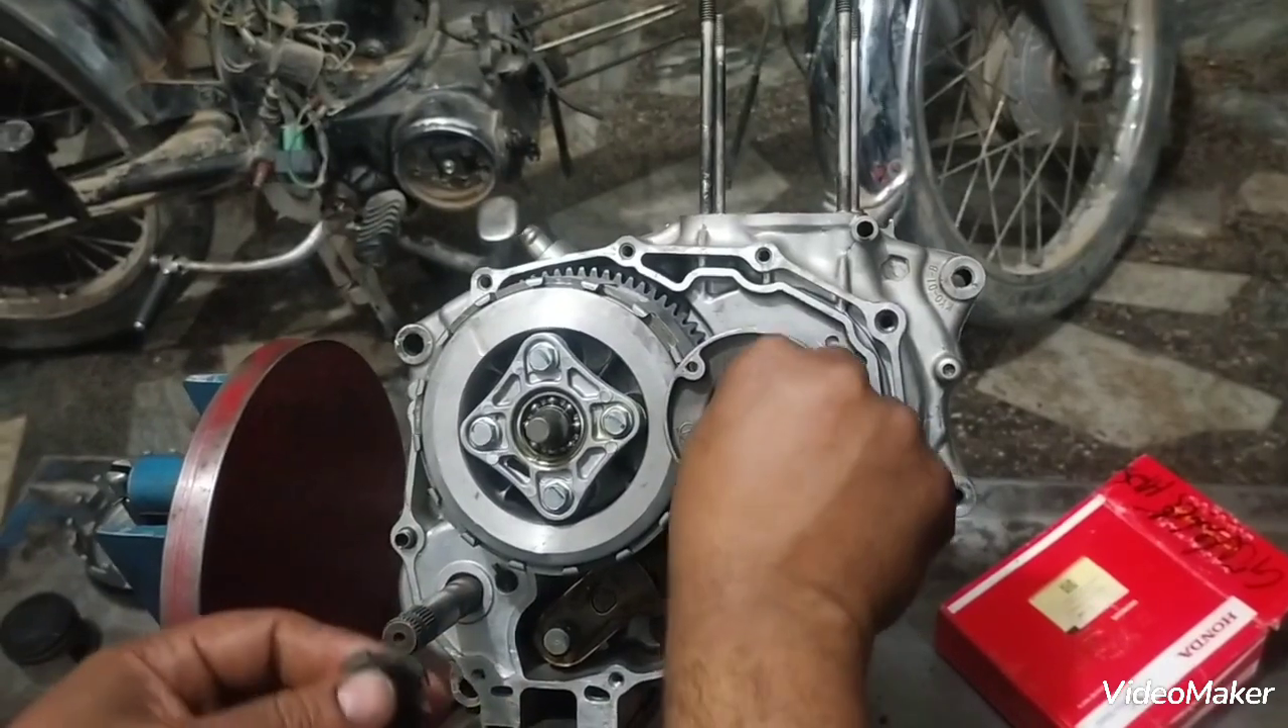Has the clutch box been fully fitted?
Yes.